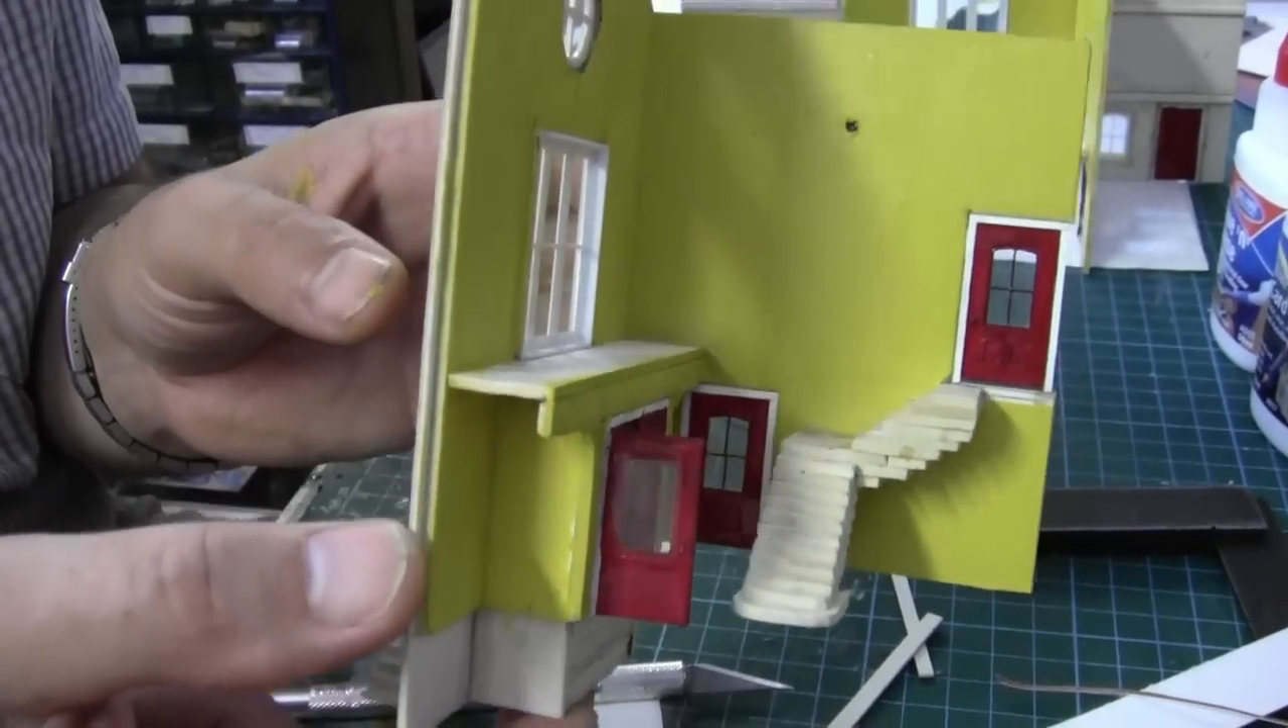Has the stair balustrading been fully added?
No.